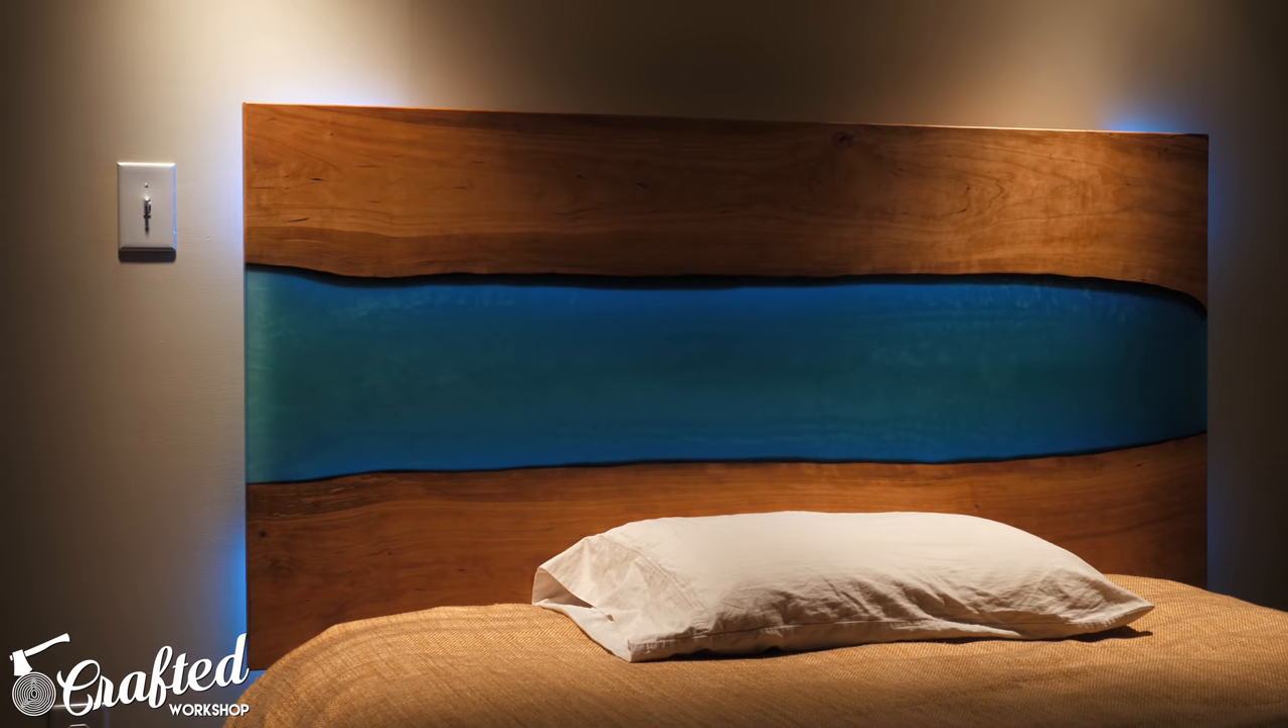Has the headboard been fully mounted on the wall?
Yes.